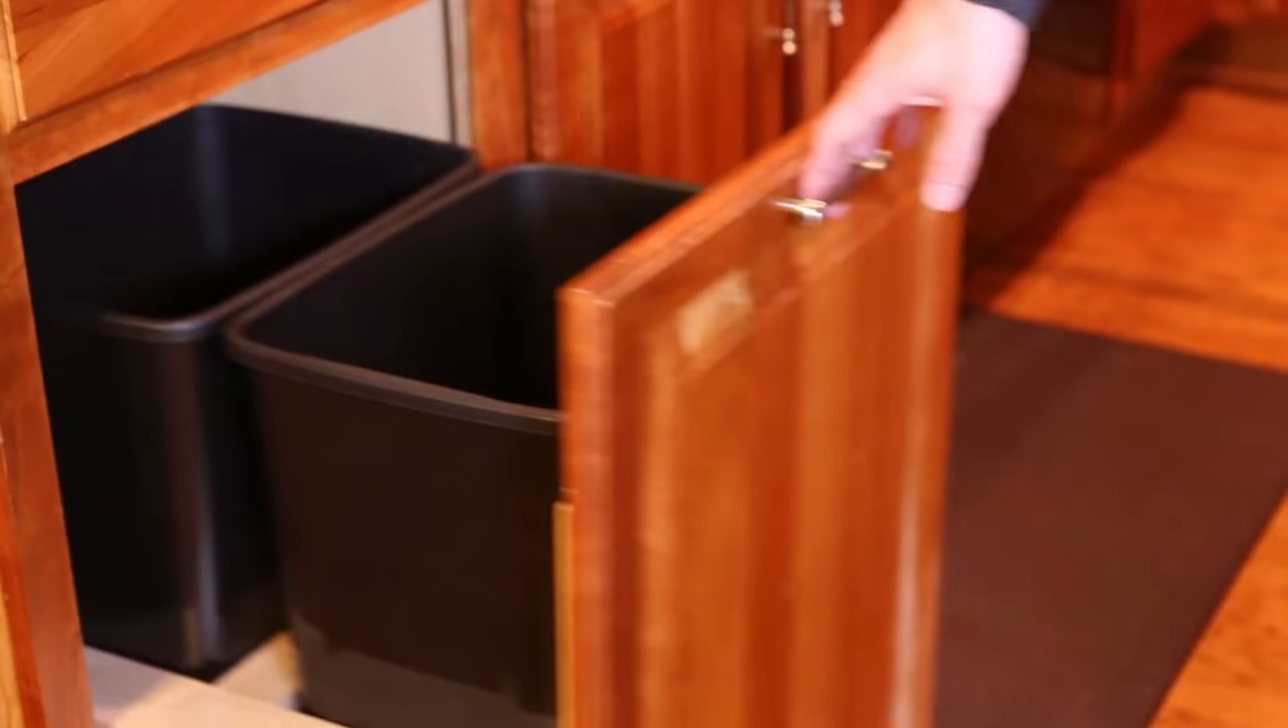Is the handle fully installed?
Yes.